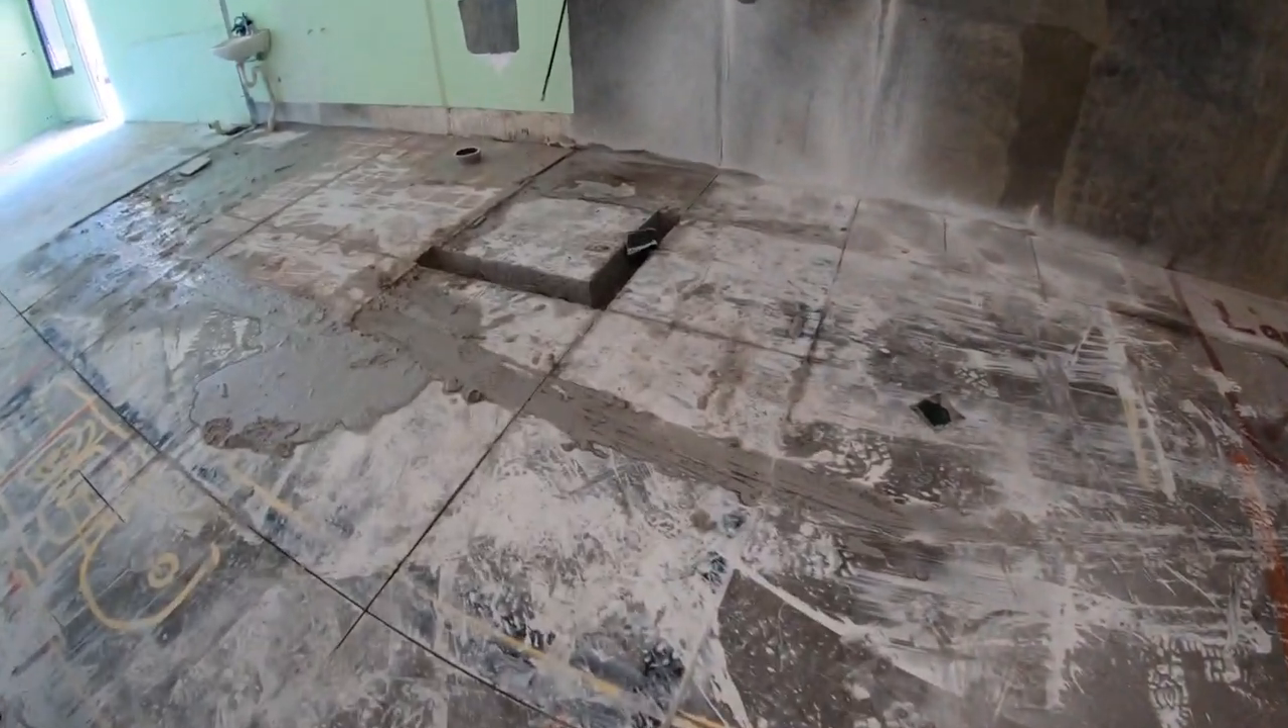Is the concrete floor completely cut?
Yes.